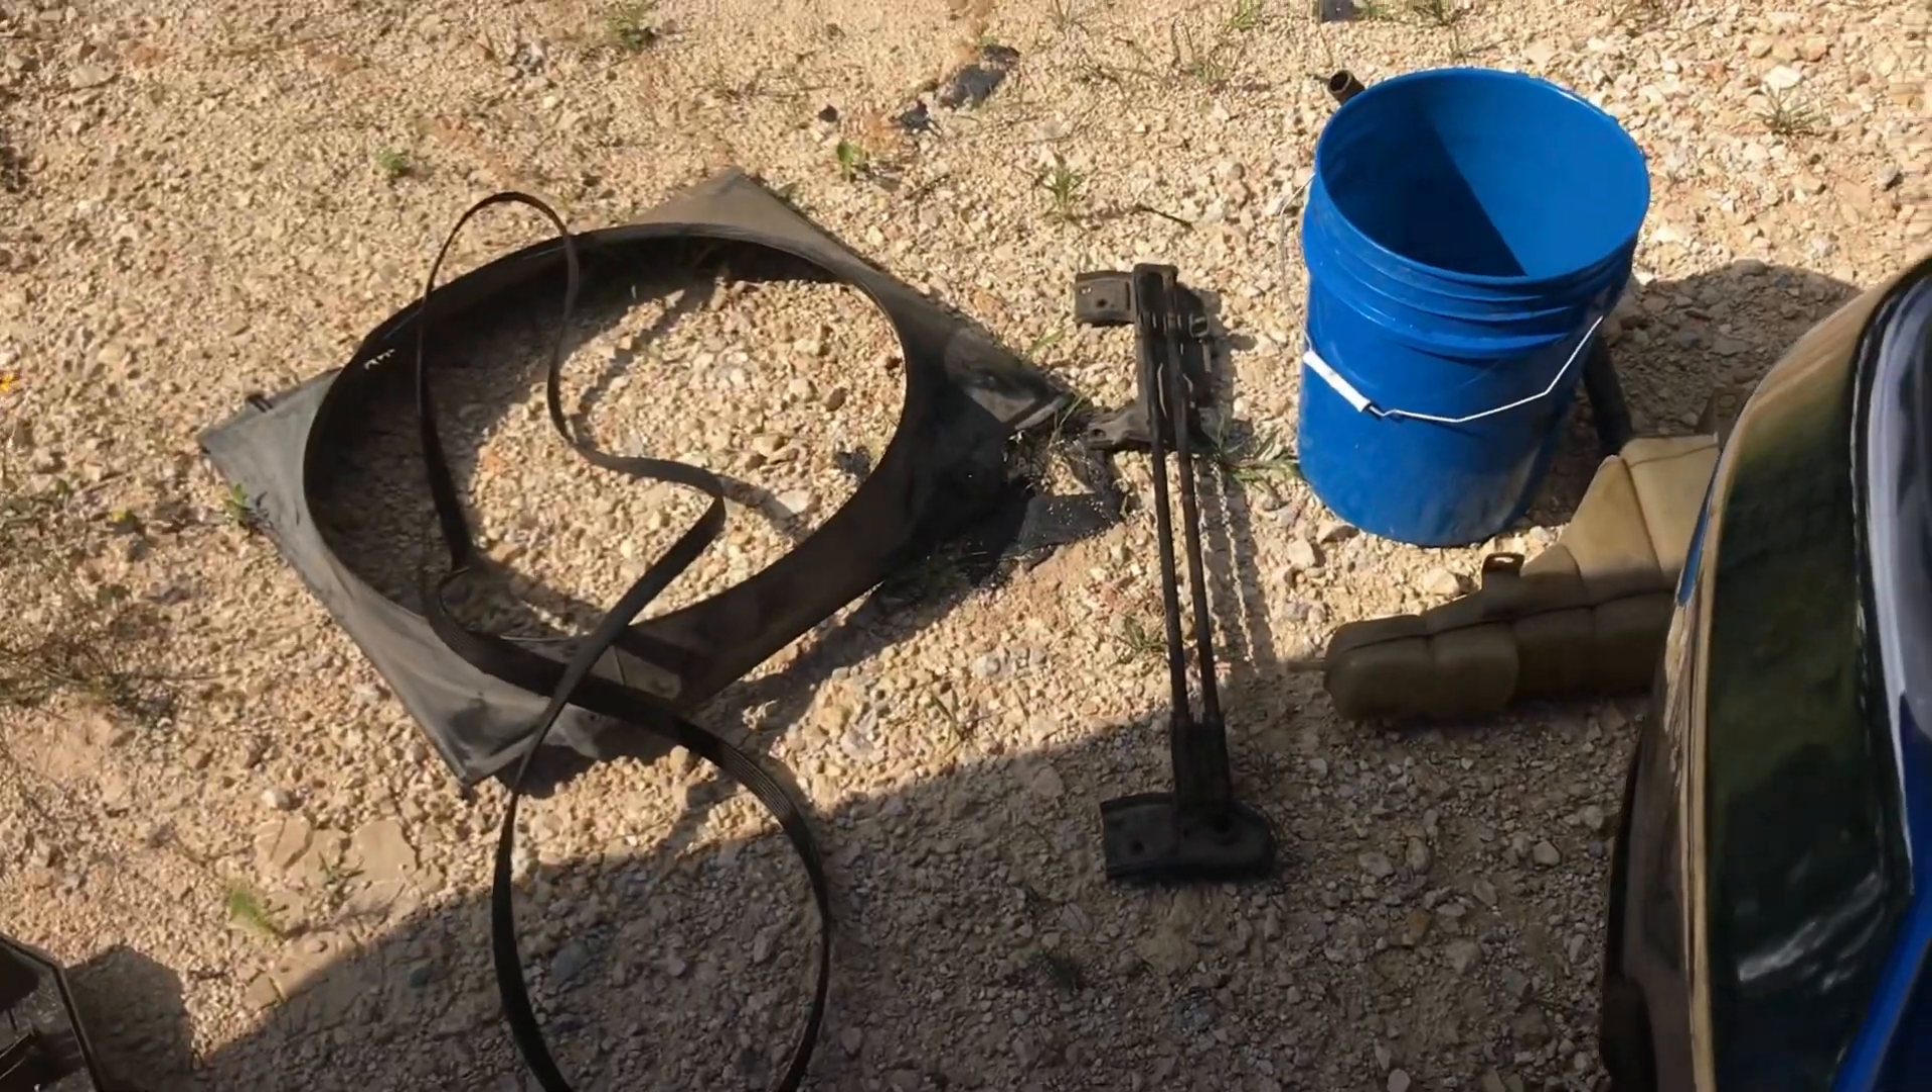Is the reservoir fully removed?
Yes.